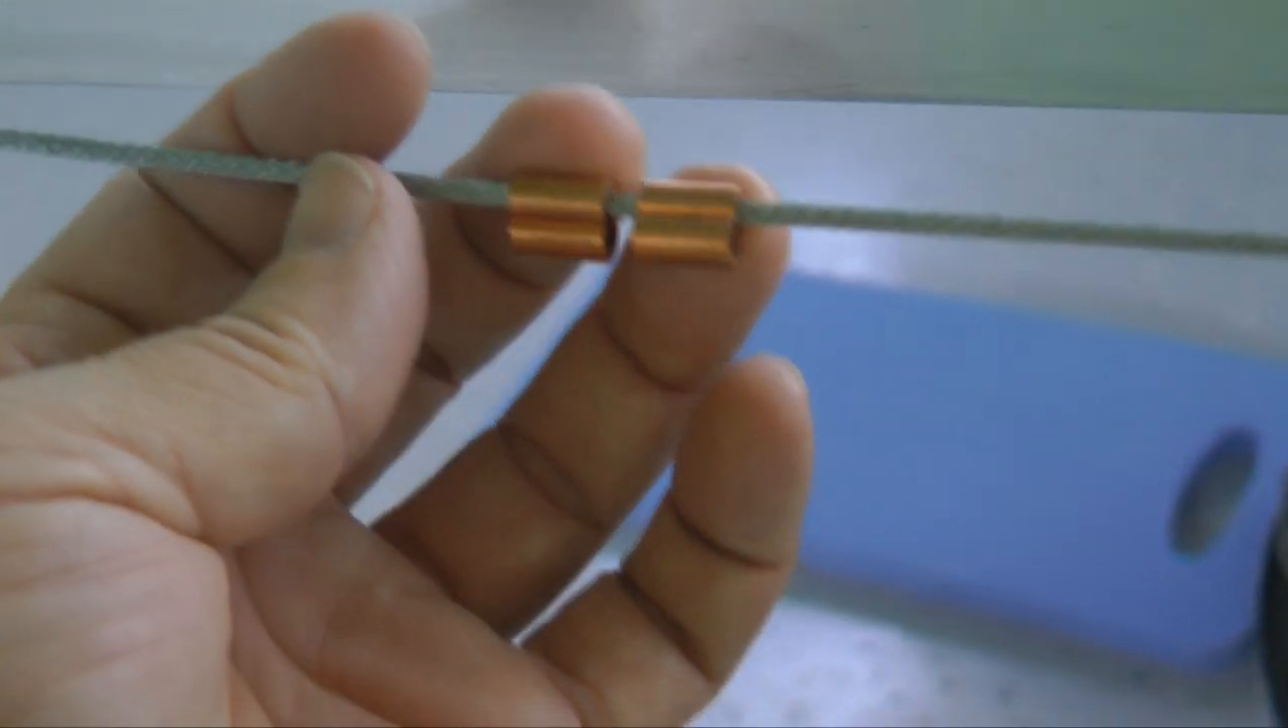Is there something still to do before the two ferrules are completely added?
No.